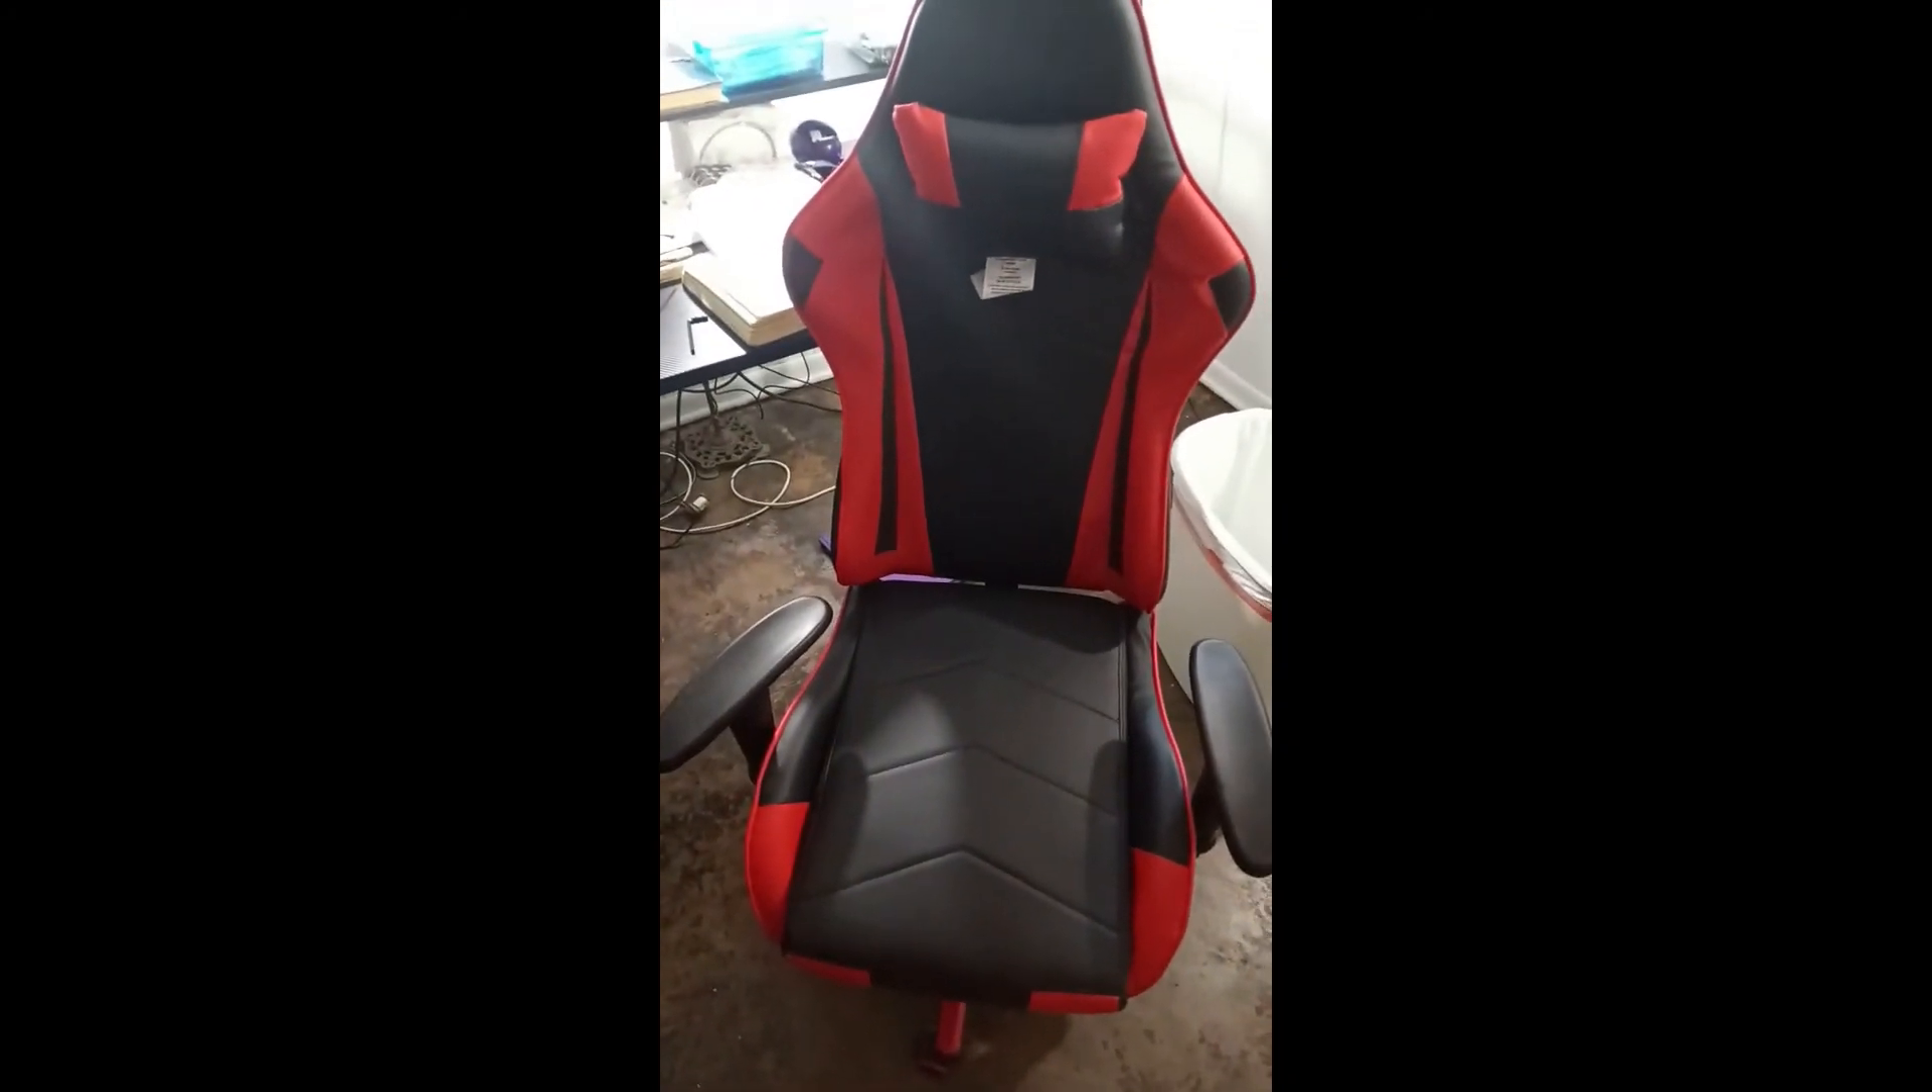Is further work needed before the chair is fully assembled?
No.